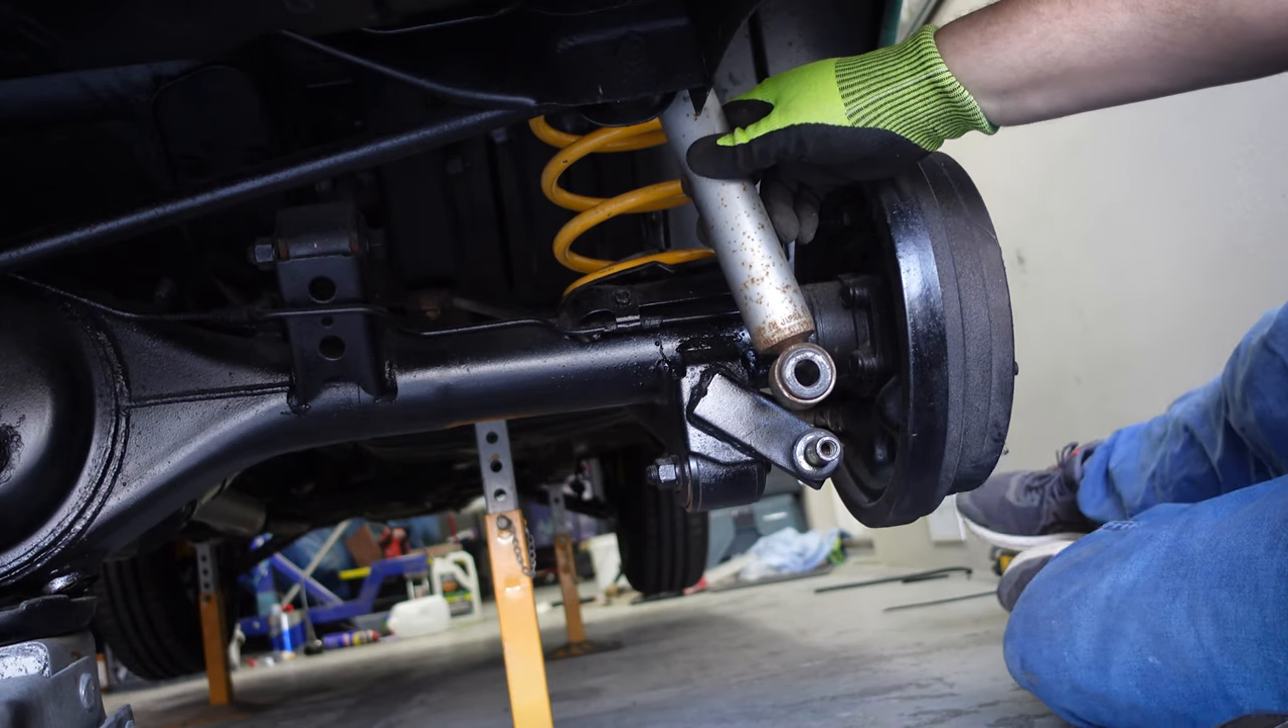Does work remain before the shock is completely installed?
Yes.